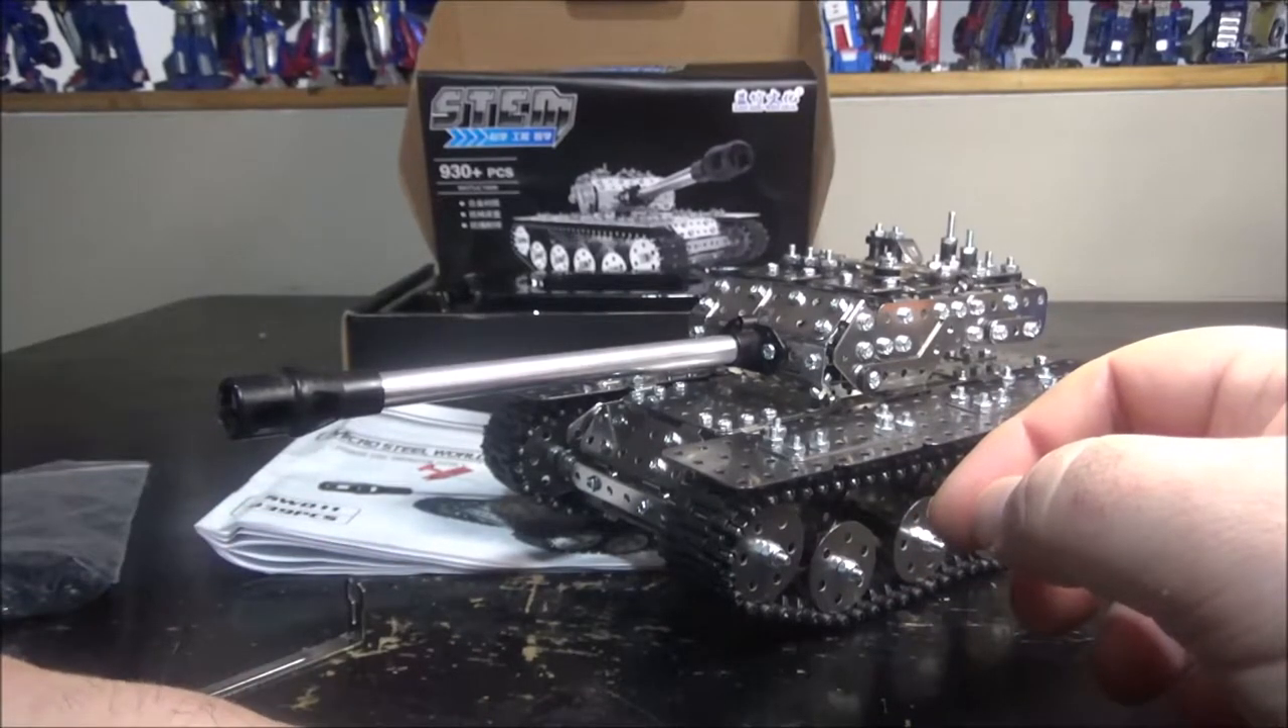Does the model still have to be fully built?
No.